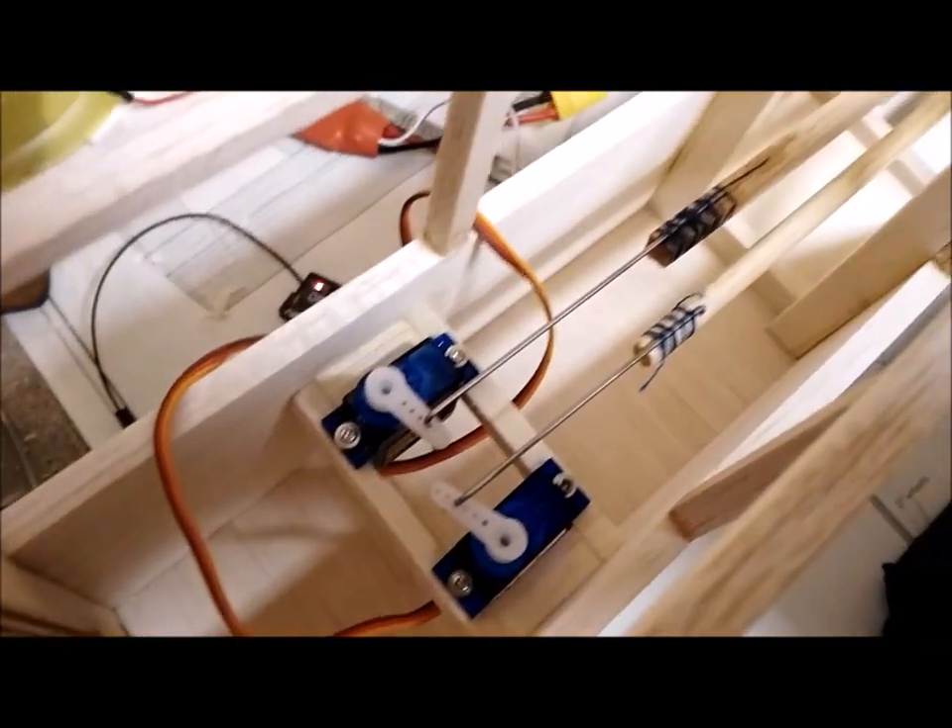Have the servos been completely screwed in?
Yes.